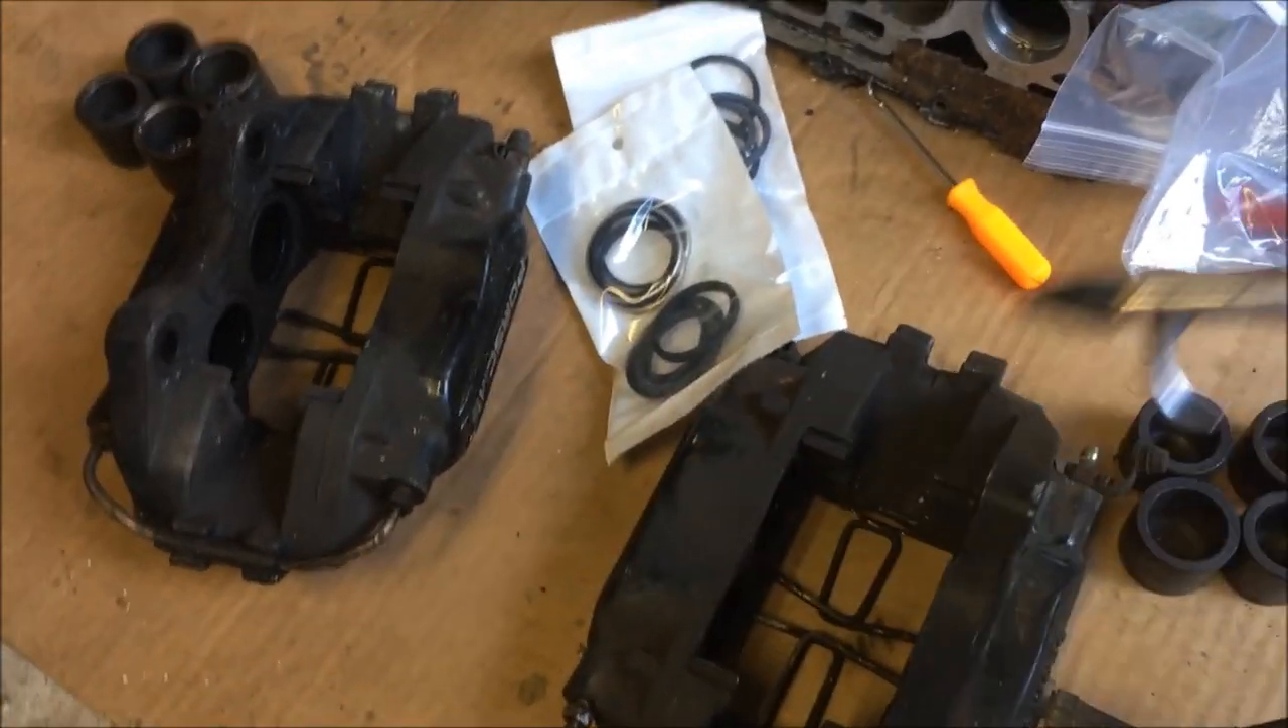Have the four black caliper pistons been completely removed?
Yes.